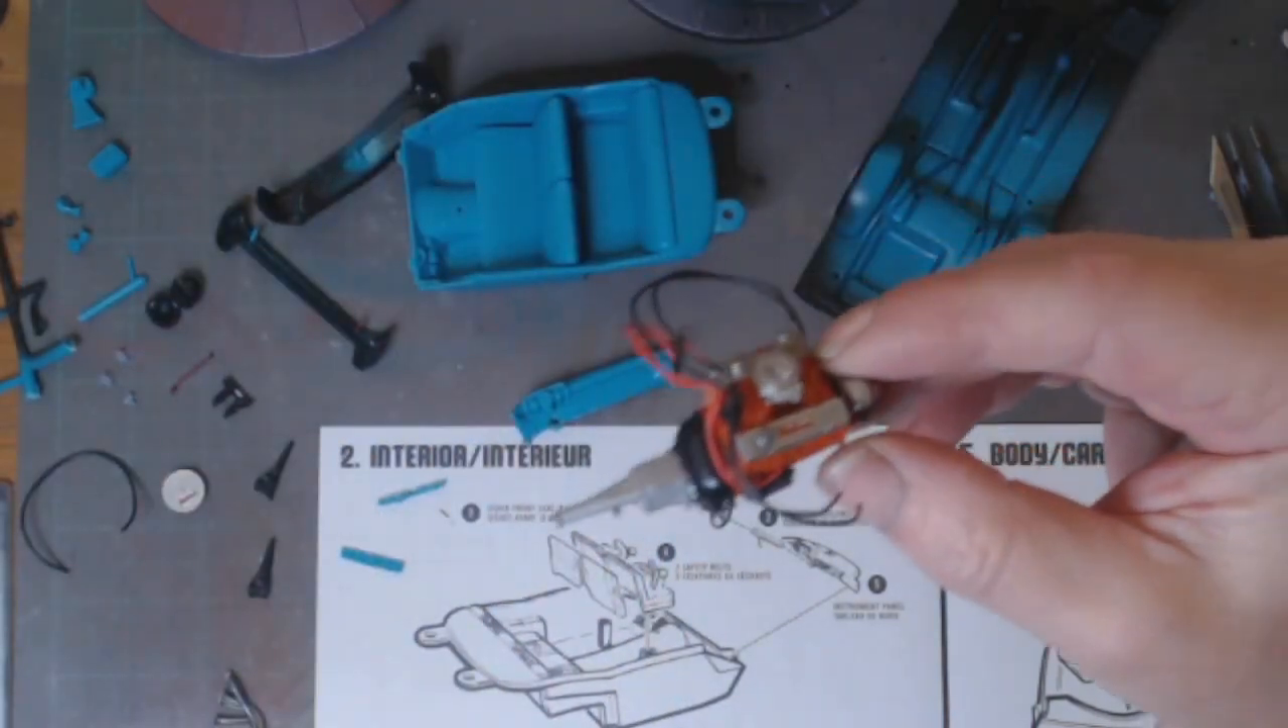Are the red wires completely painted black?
No.